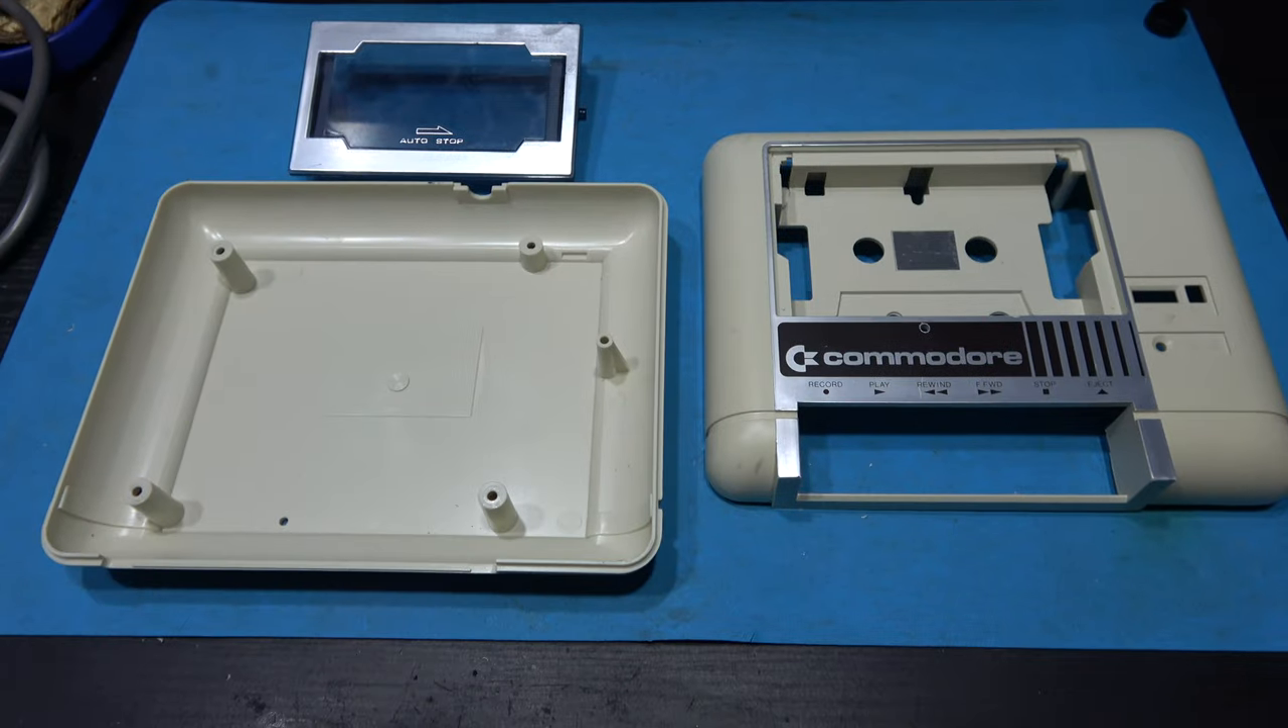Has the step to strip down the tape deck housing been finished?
Yes.